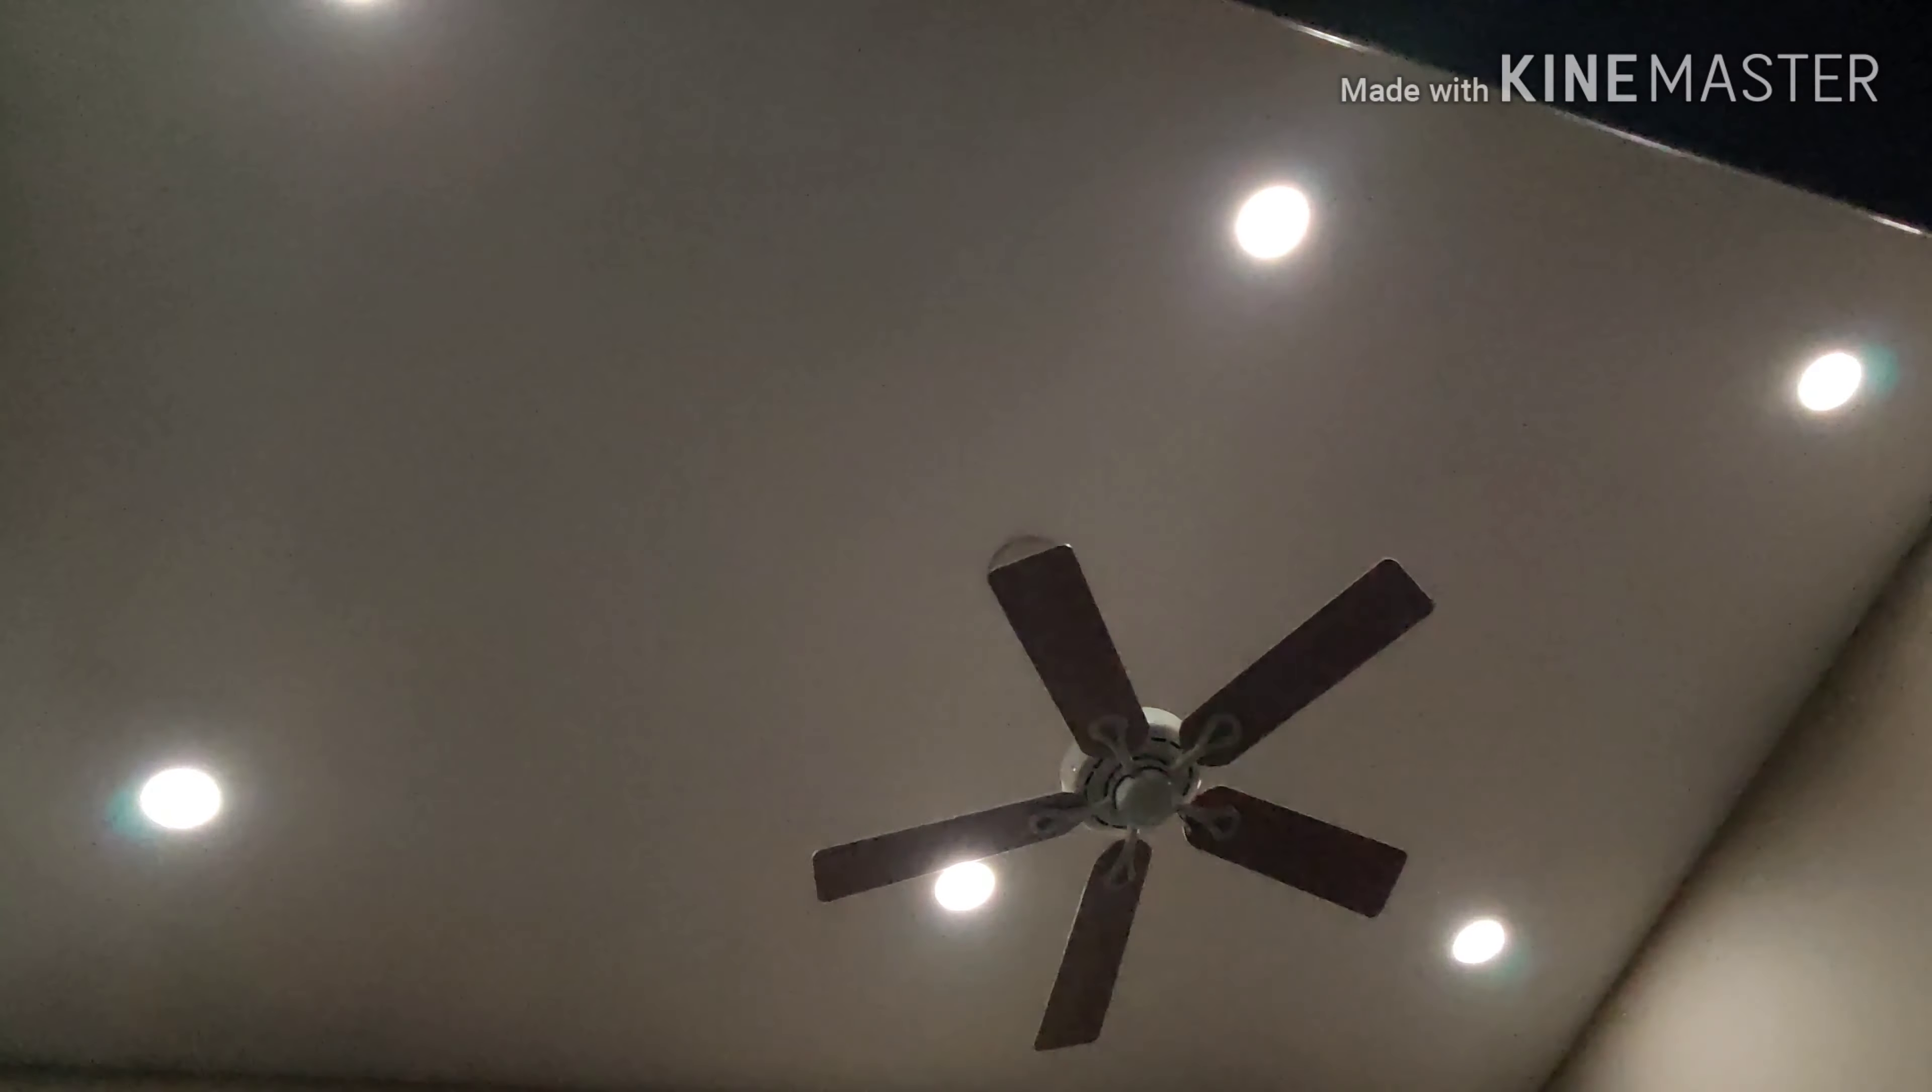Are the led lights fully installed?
Yes.